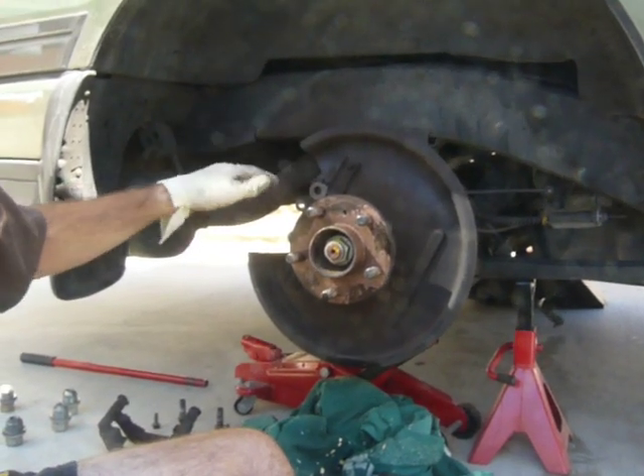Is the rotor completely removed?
Yes.